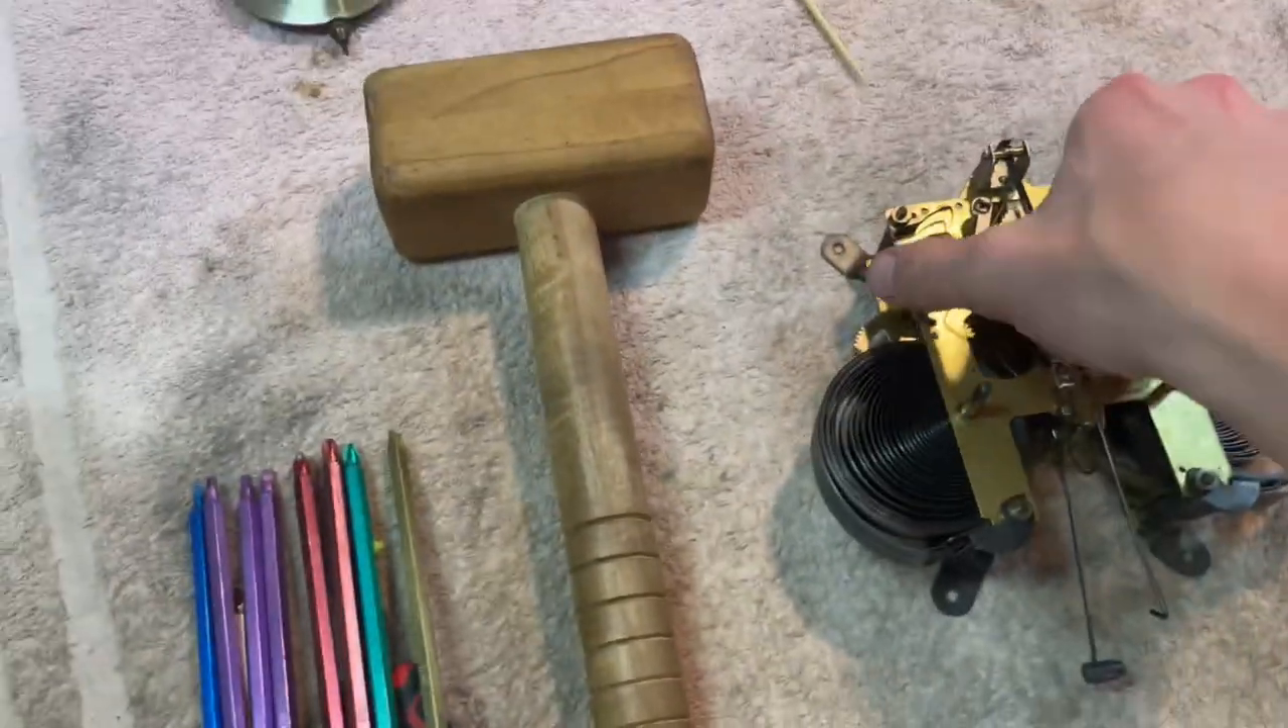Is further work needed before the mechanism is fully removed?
No.